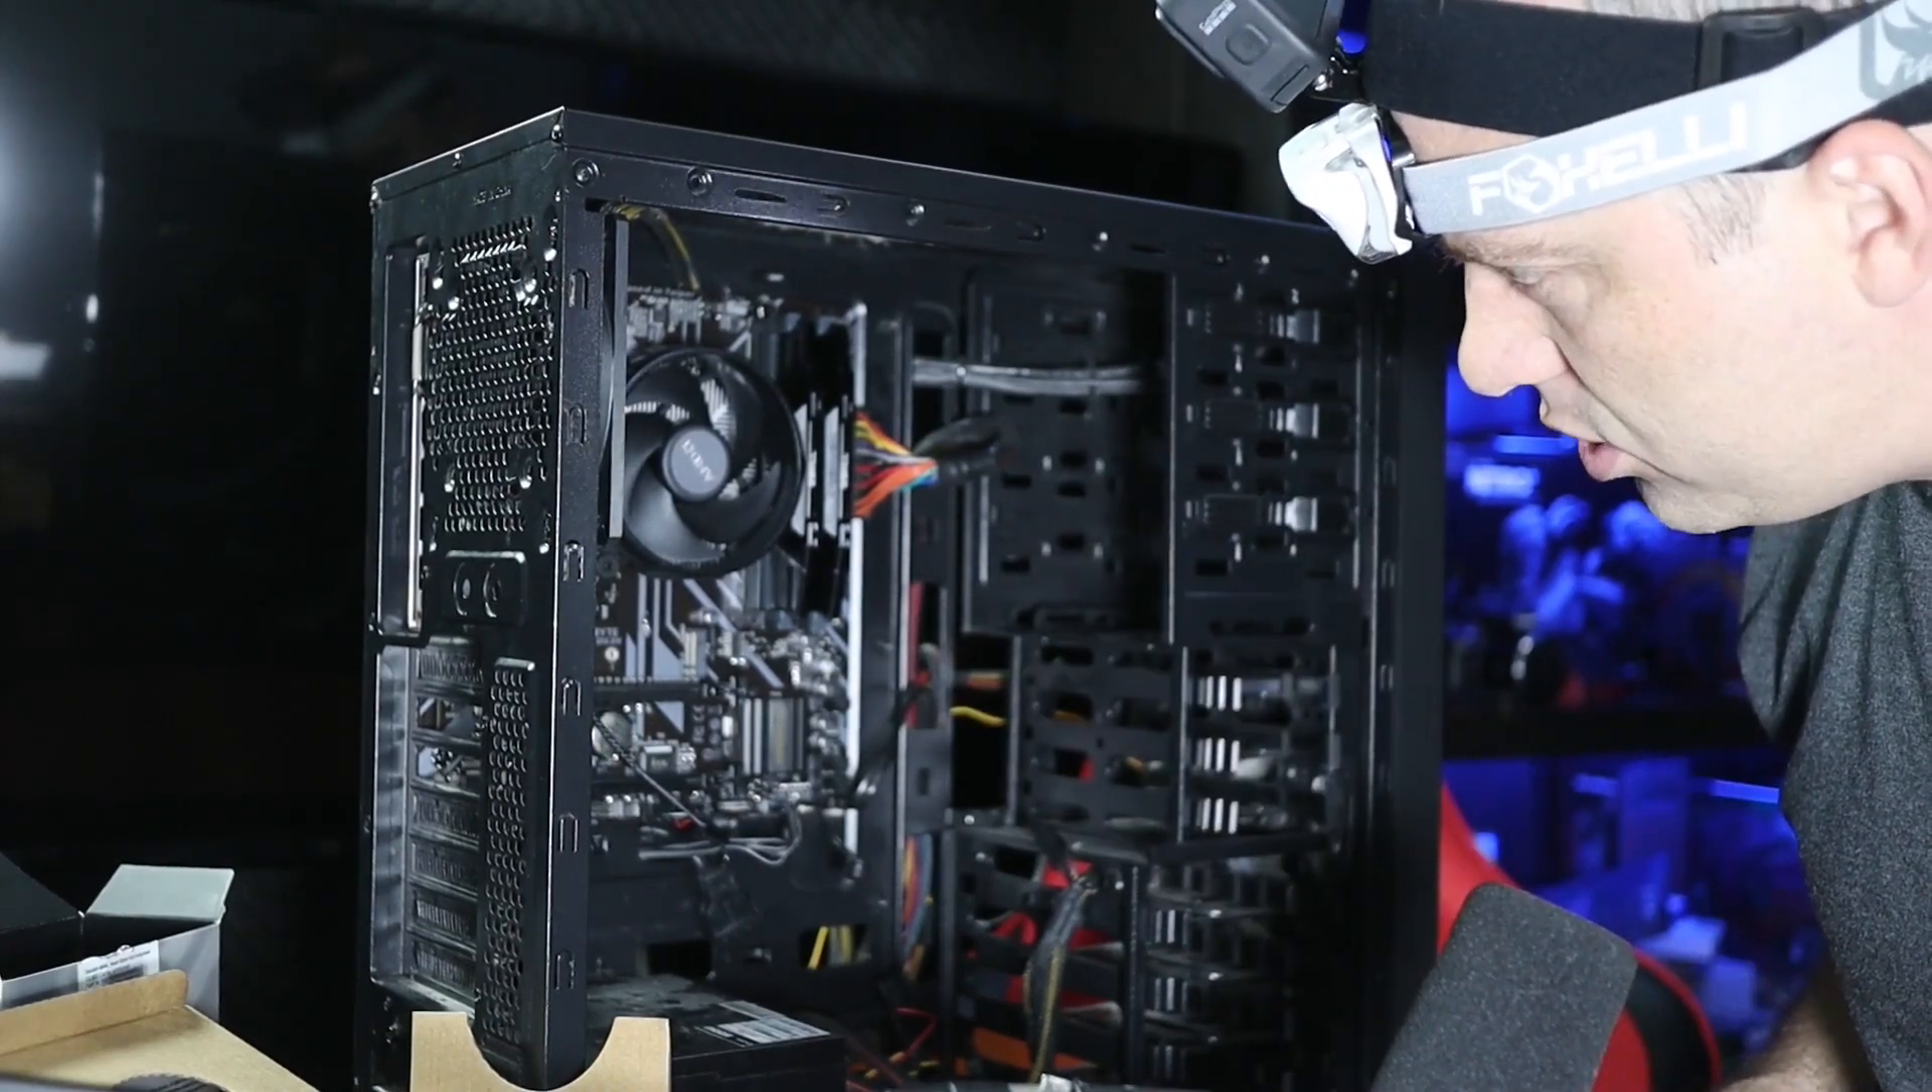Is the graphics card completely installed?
No.